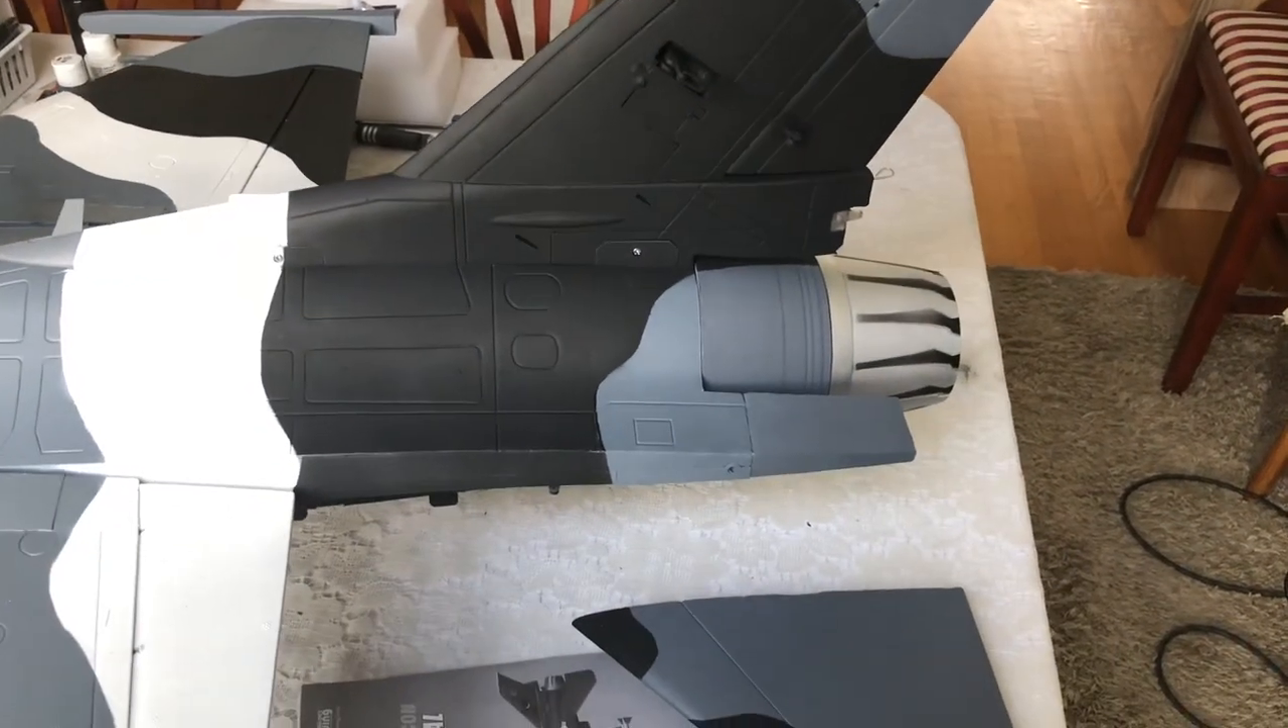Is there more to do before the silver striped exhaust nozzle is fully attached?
No.